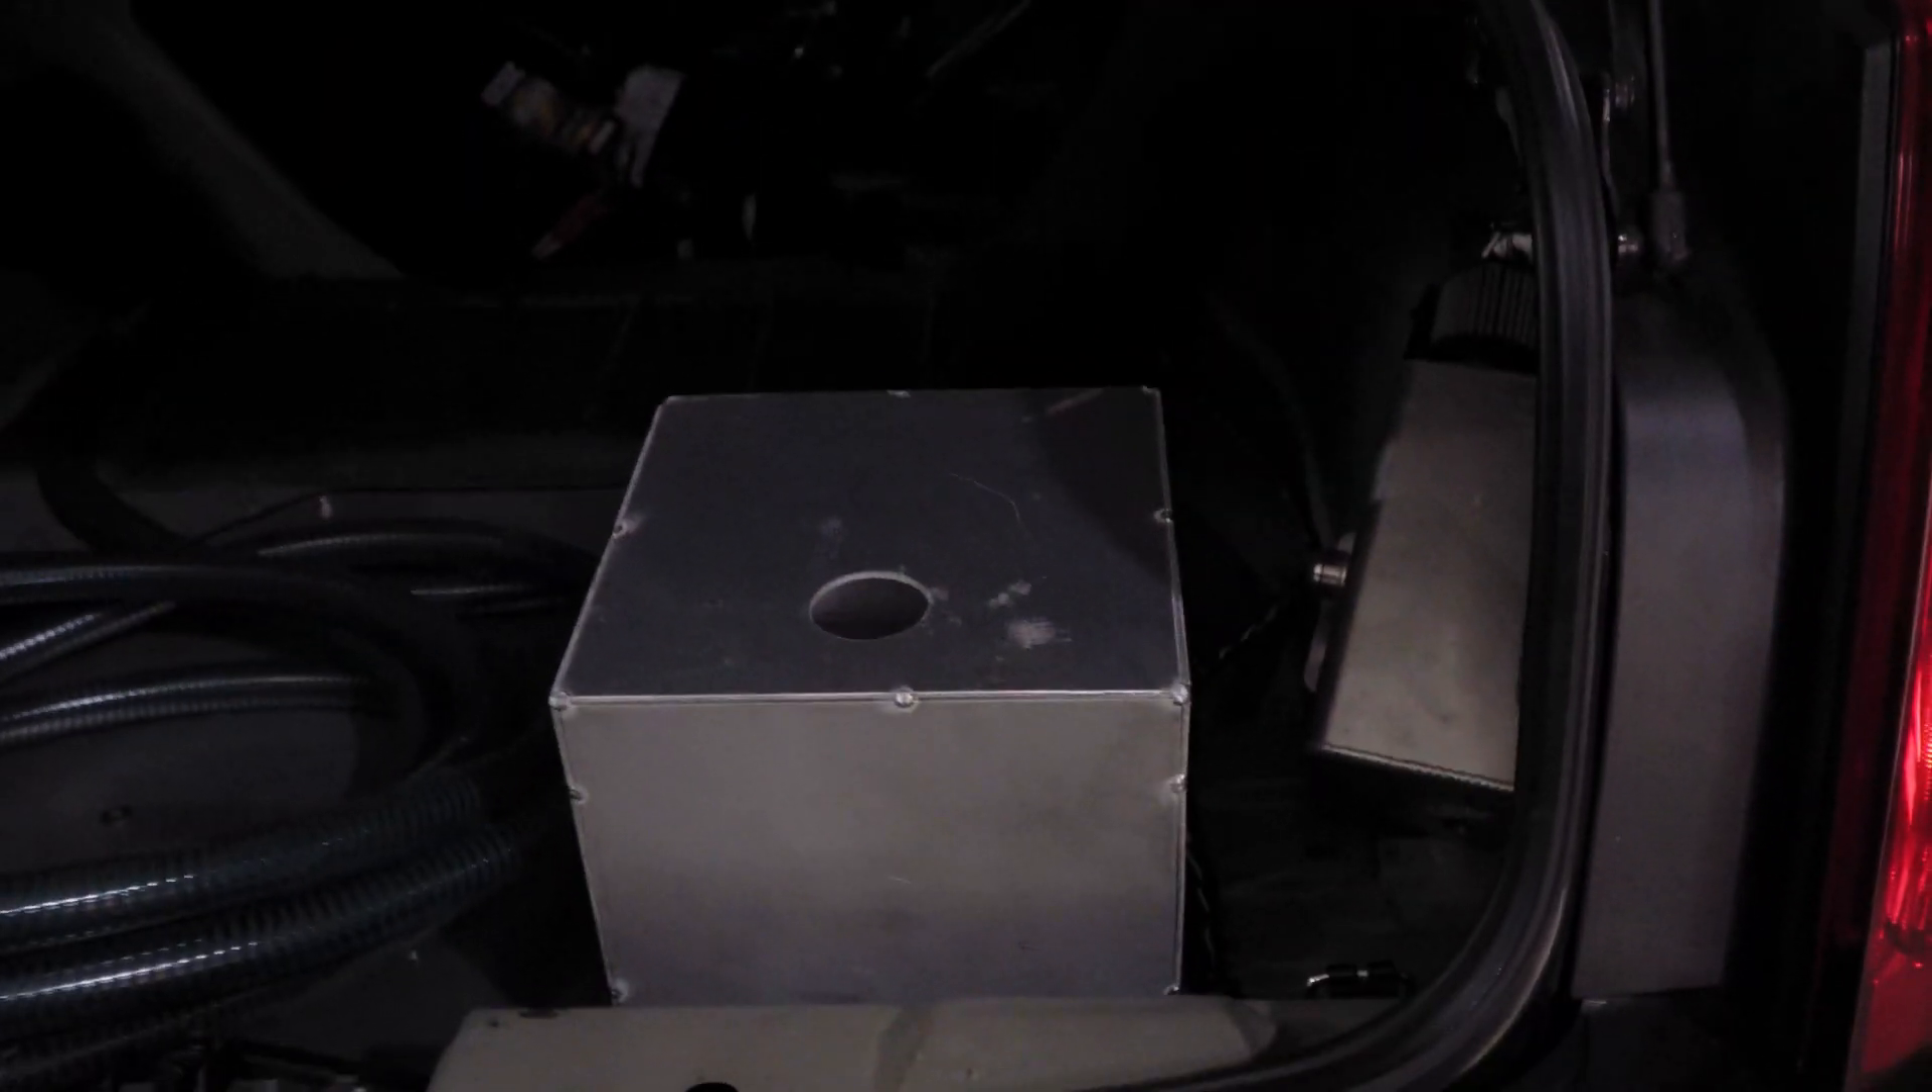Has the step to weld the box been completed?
No.